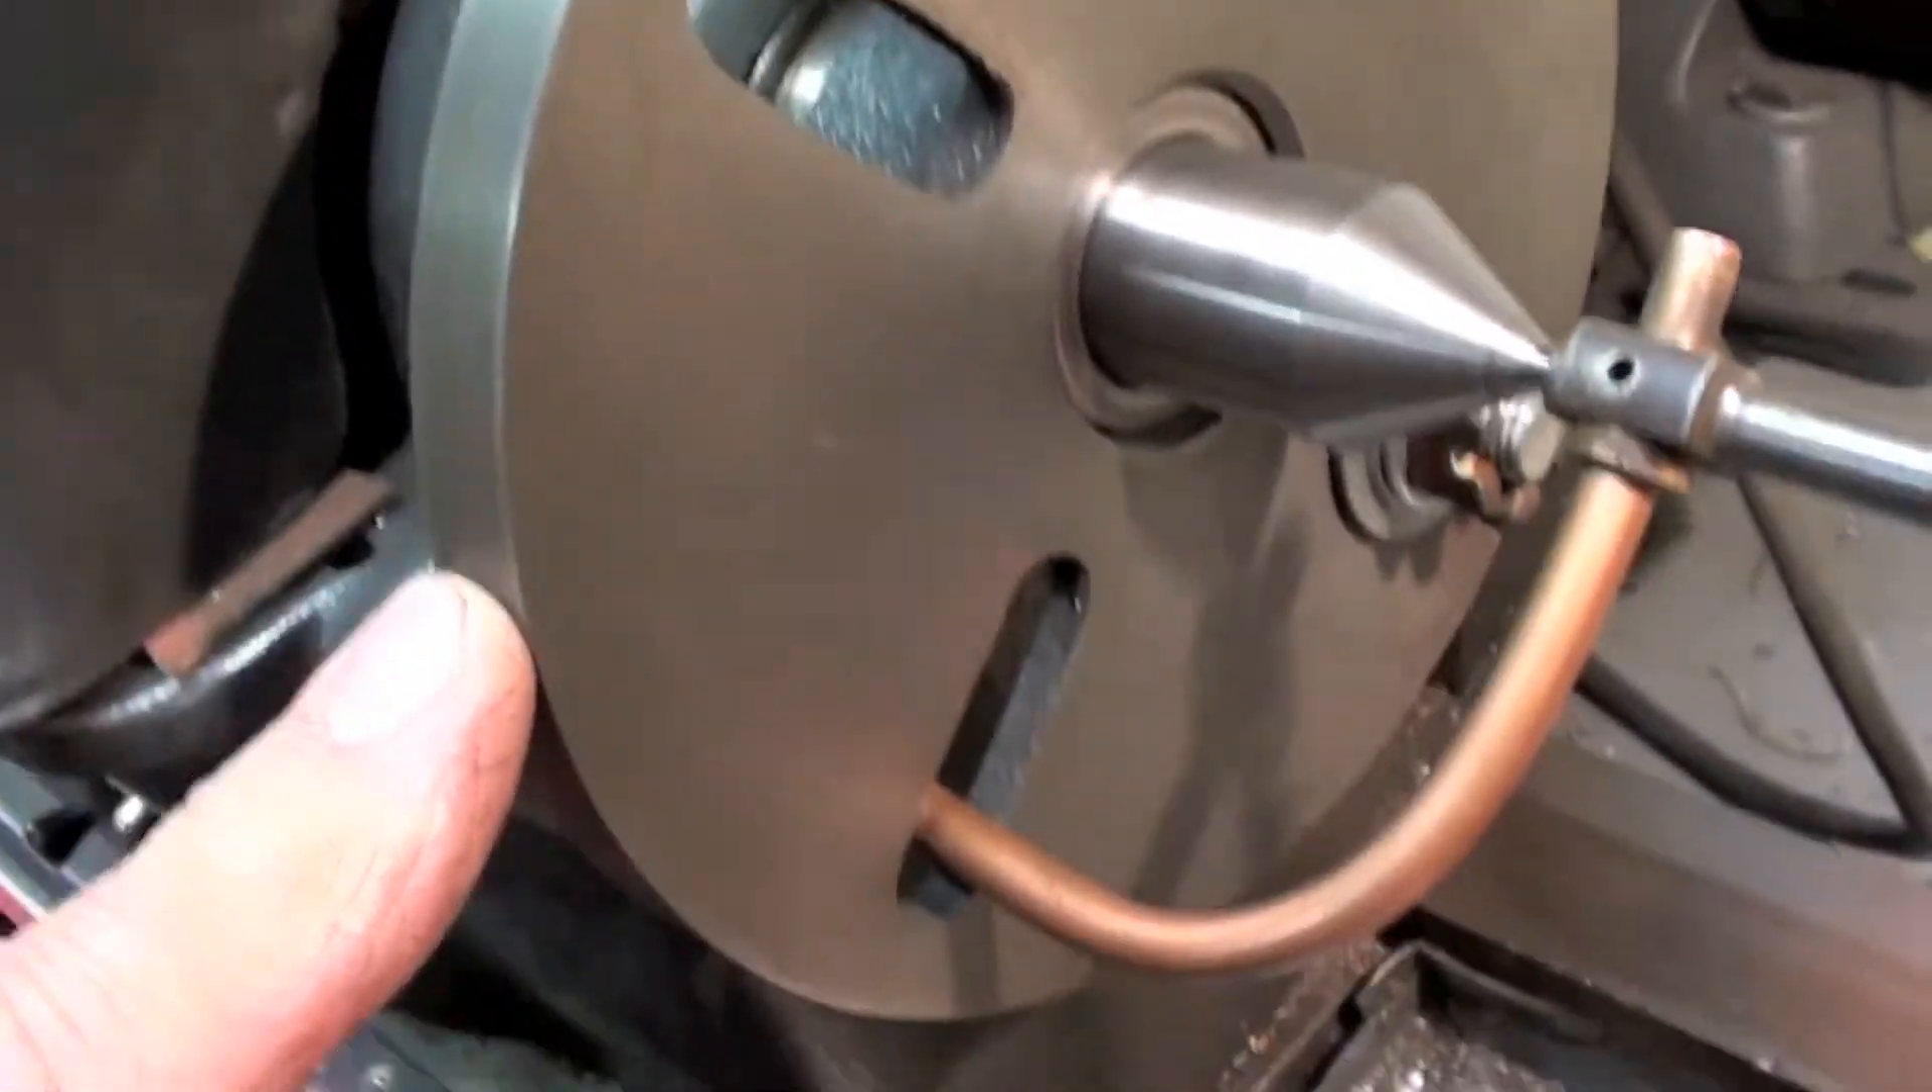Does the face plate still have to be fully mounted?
No.